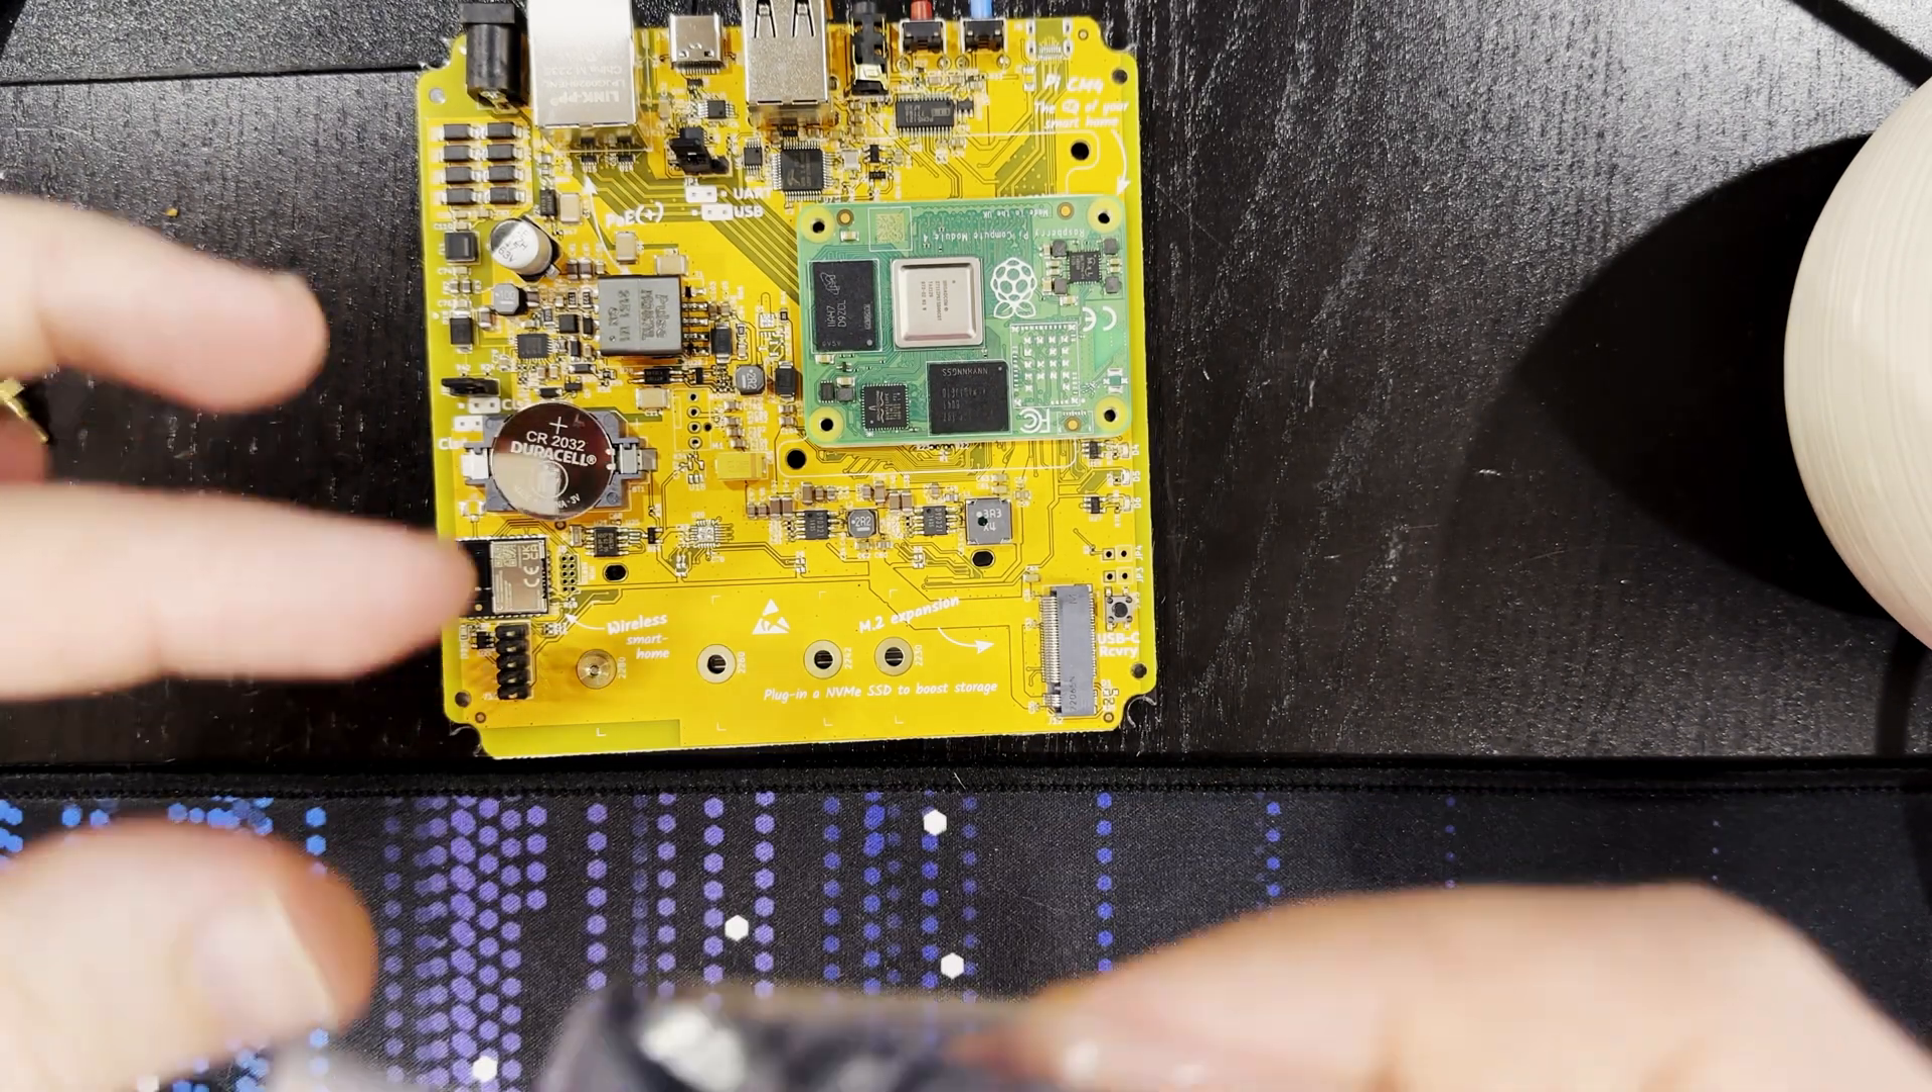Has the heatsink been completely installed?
No.